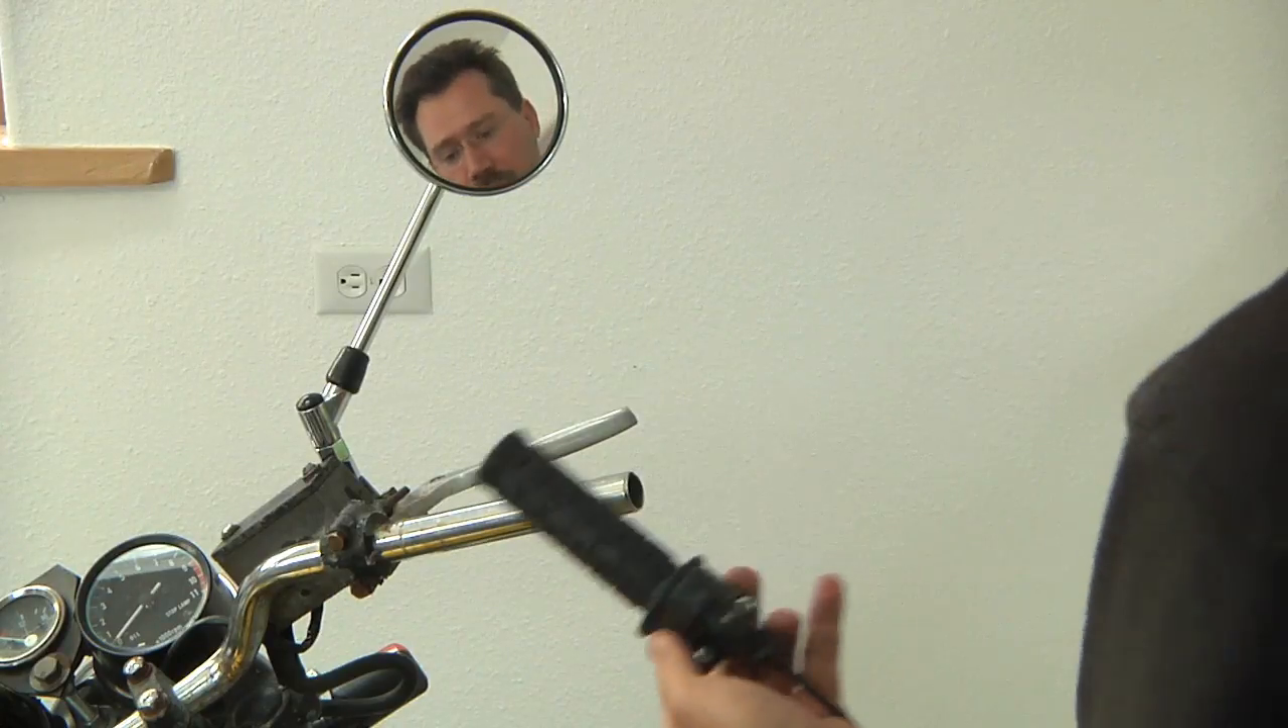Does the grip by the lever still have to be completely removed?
No.